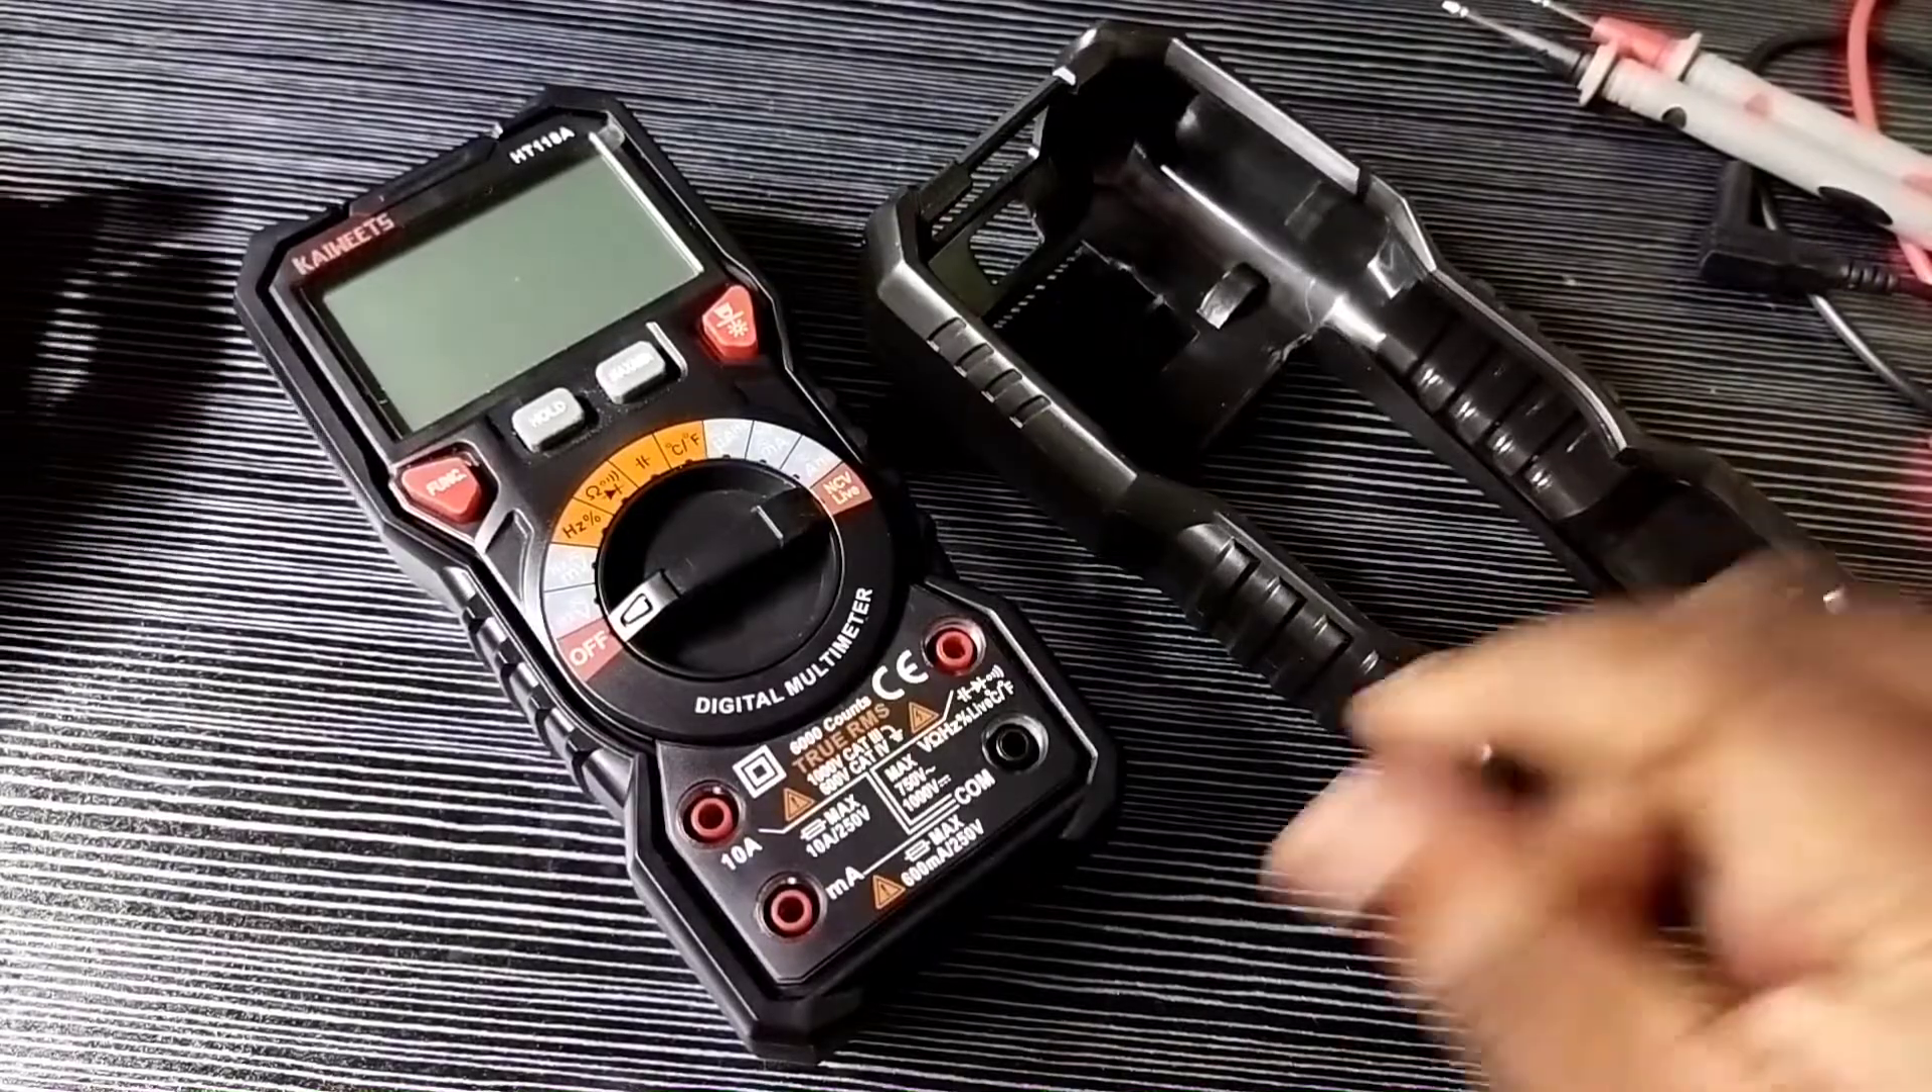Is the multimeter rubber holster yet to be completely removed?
No.